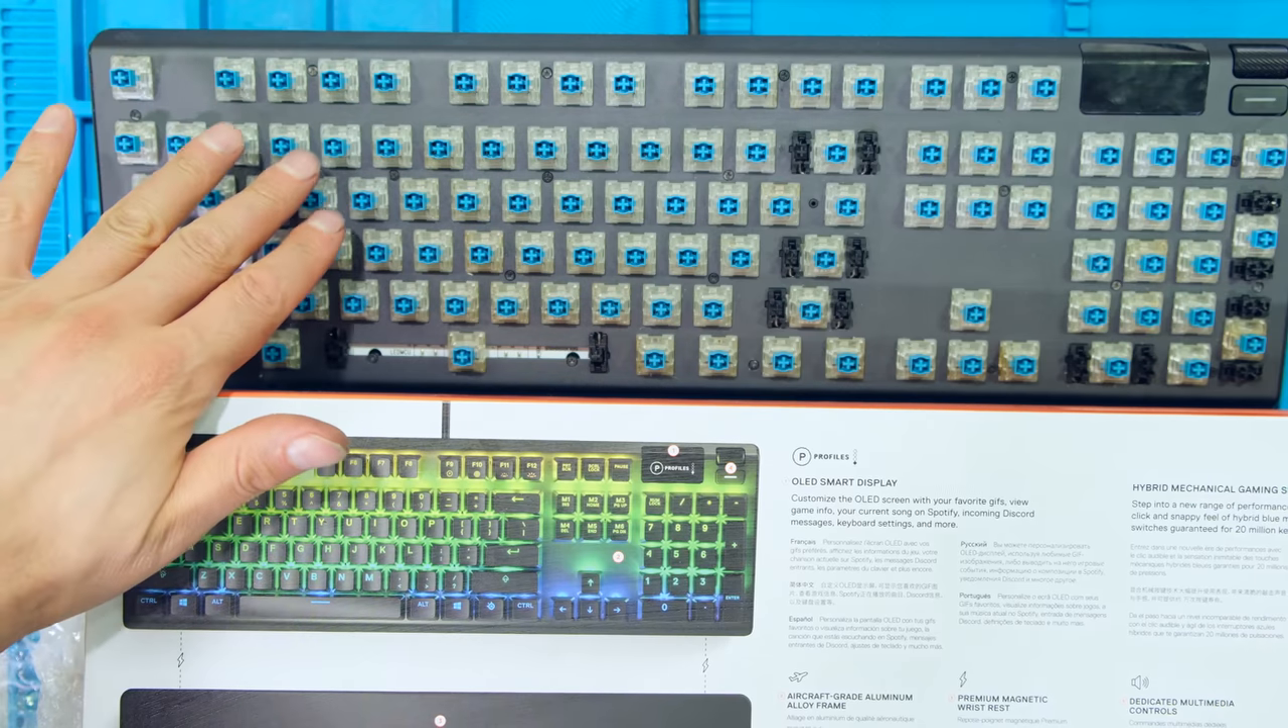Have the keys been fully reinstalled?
No.